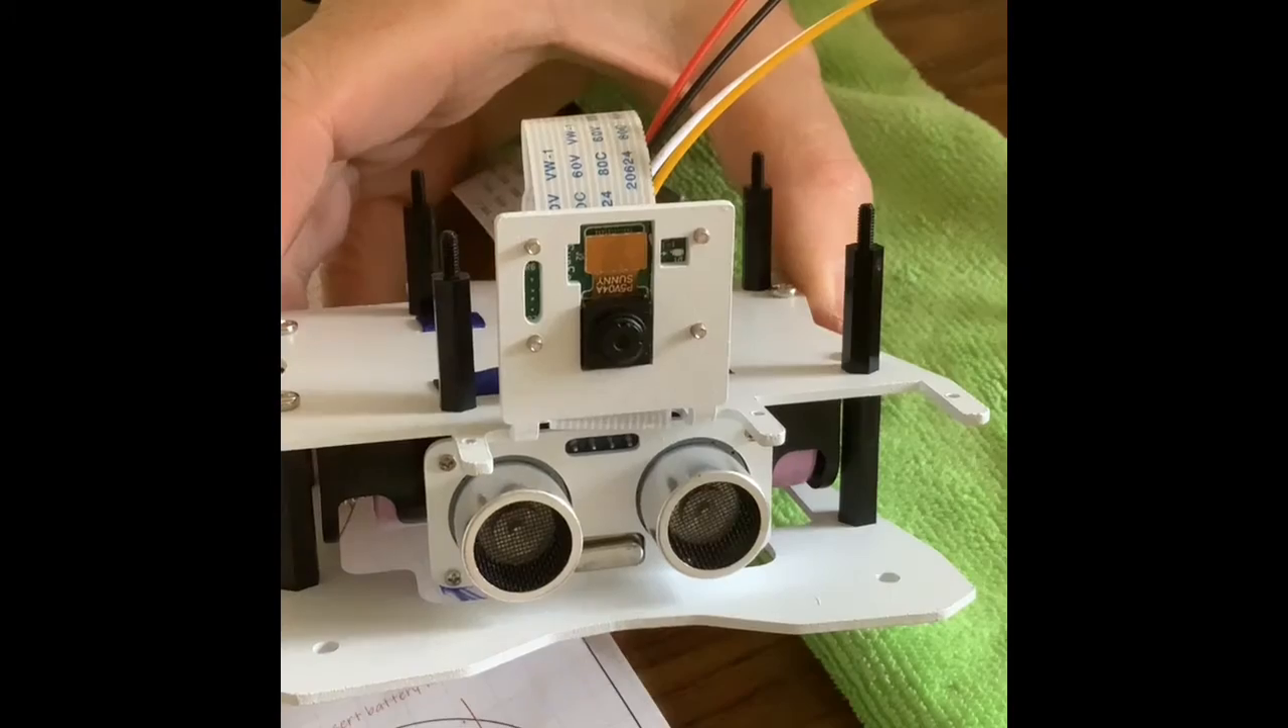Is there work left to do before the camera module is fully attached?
No.